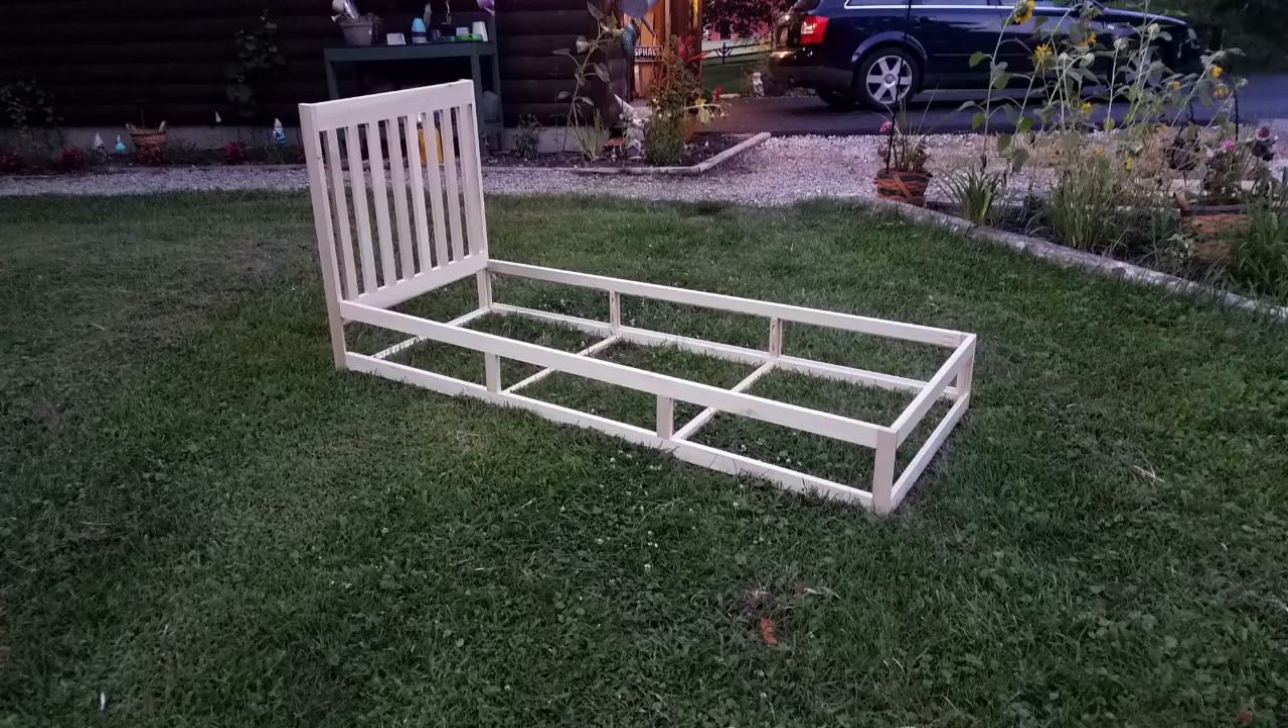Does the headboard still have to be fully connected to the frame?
No.